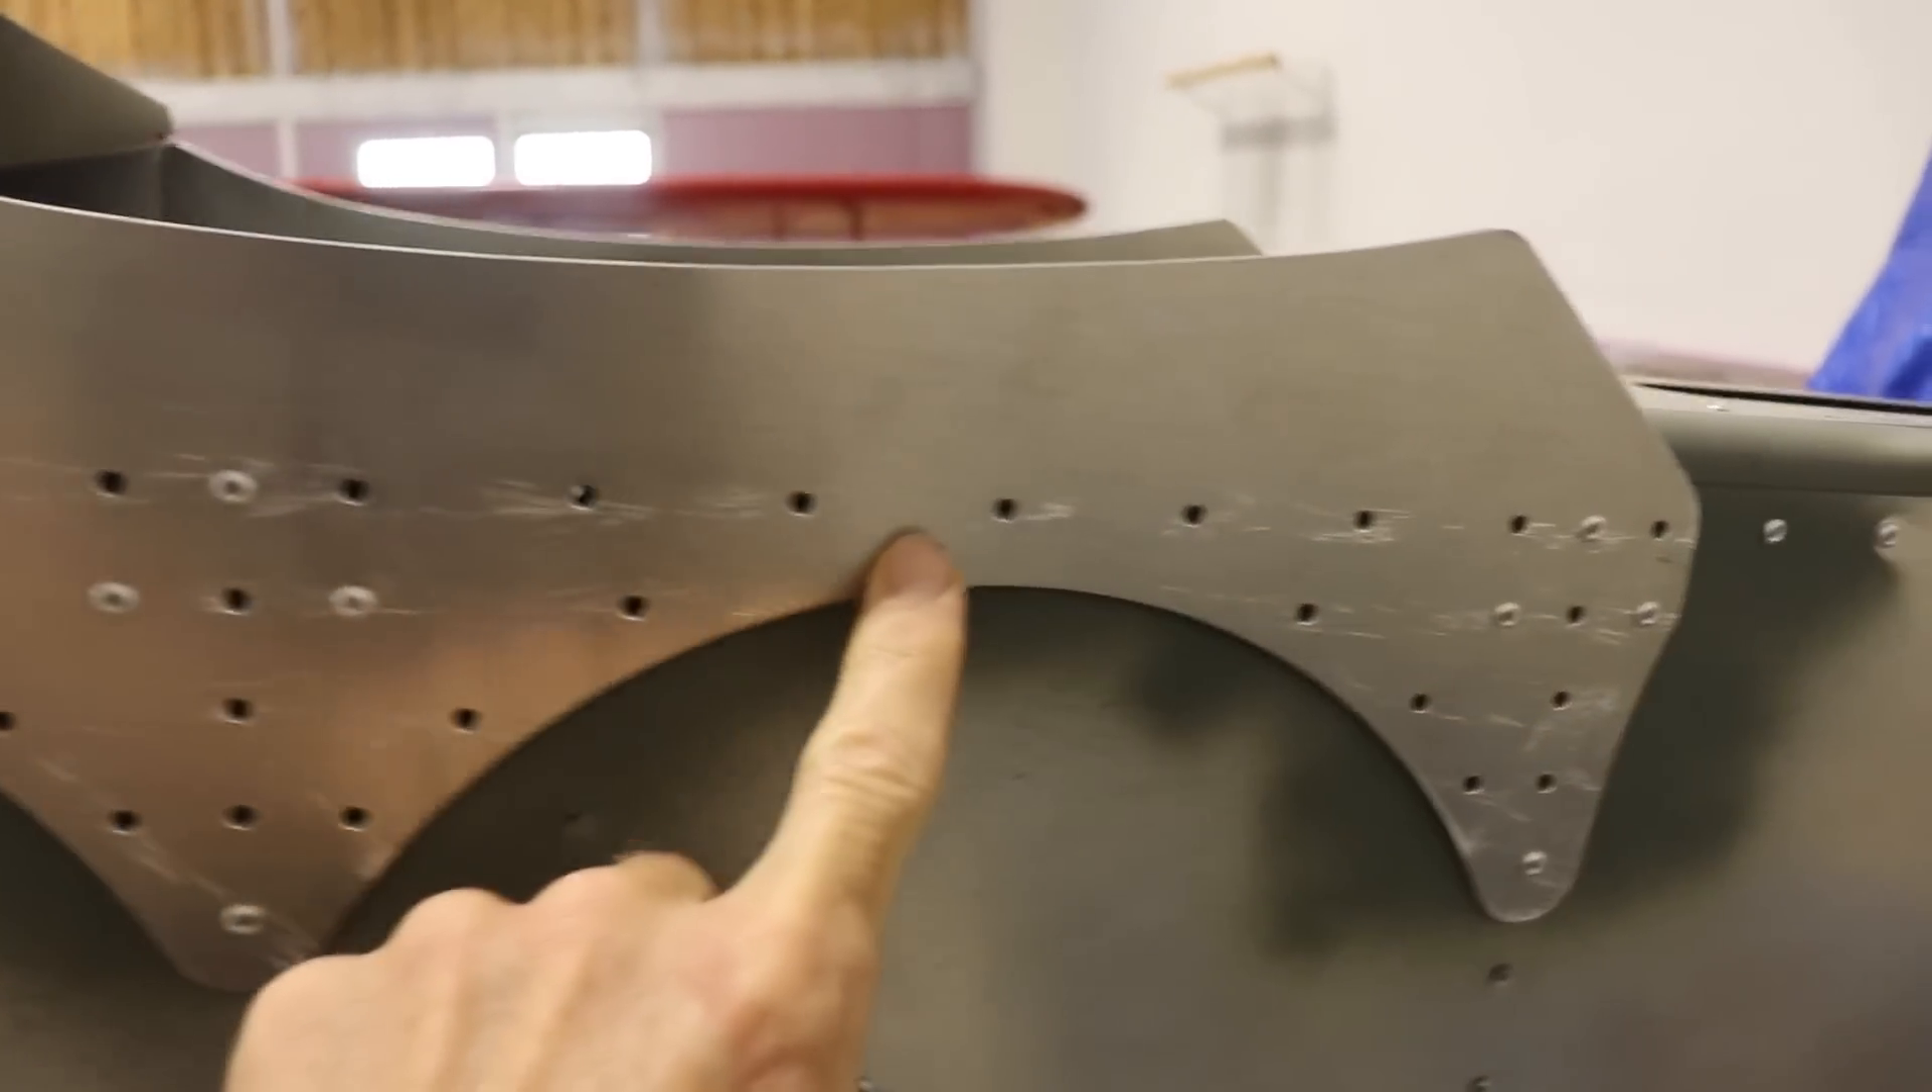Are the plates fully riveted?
No.